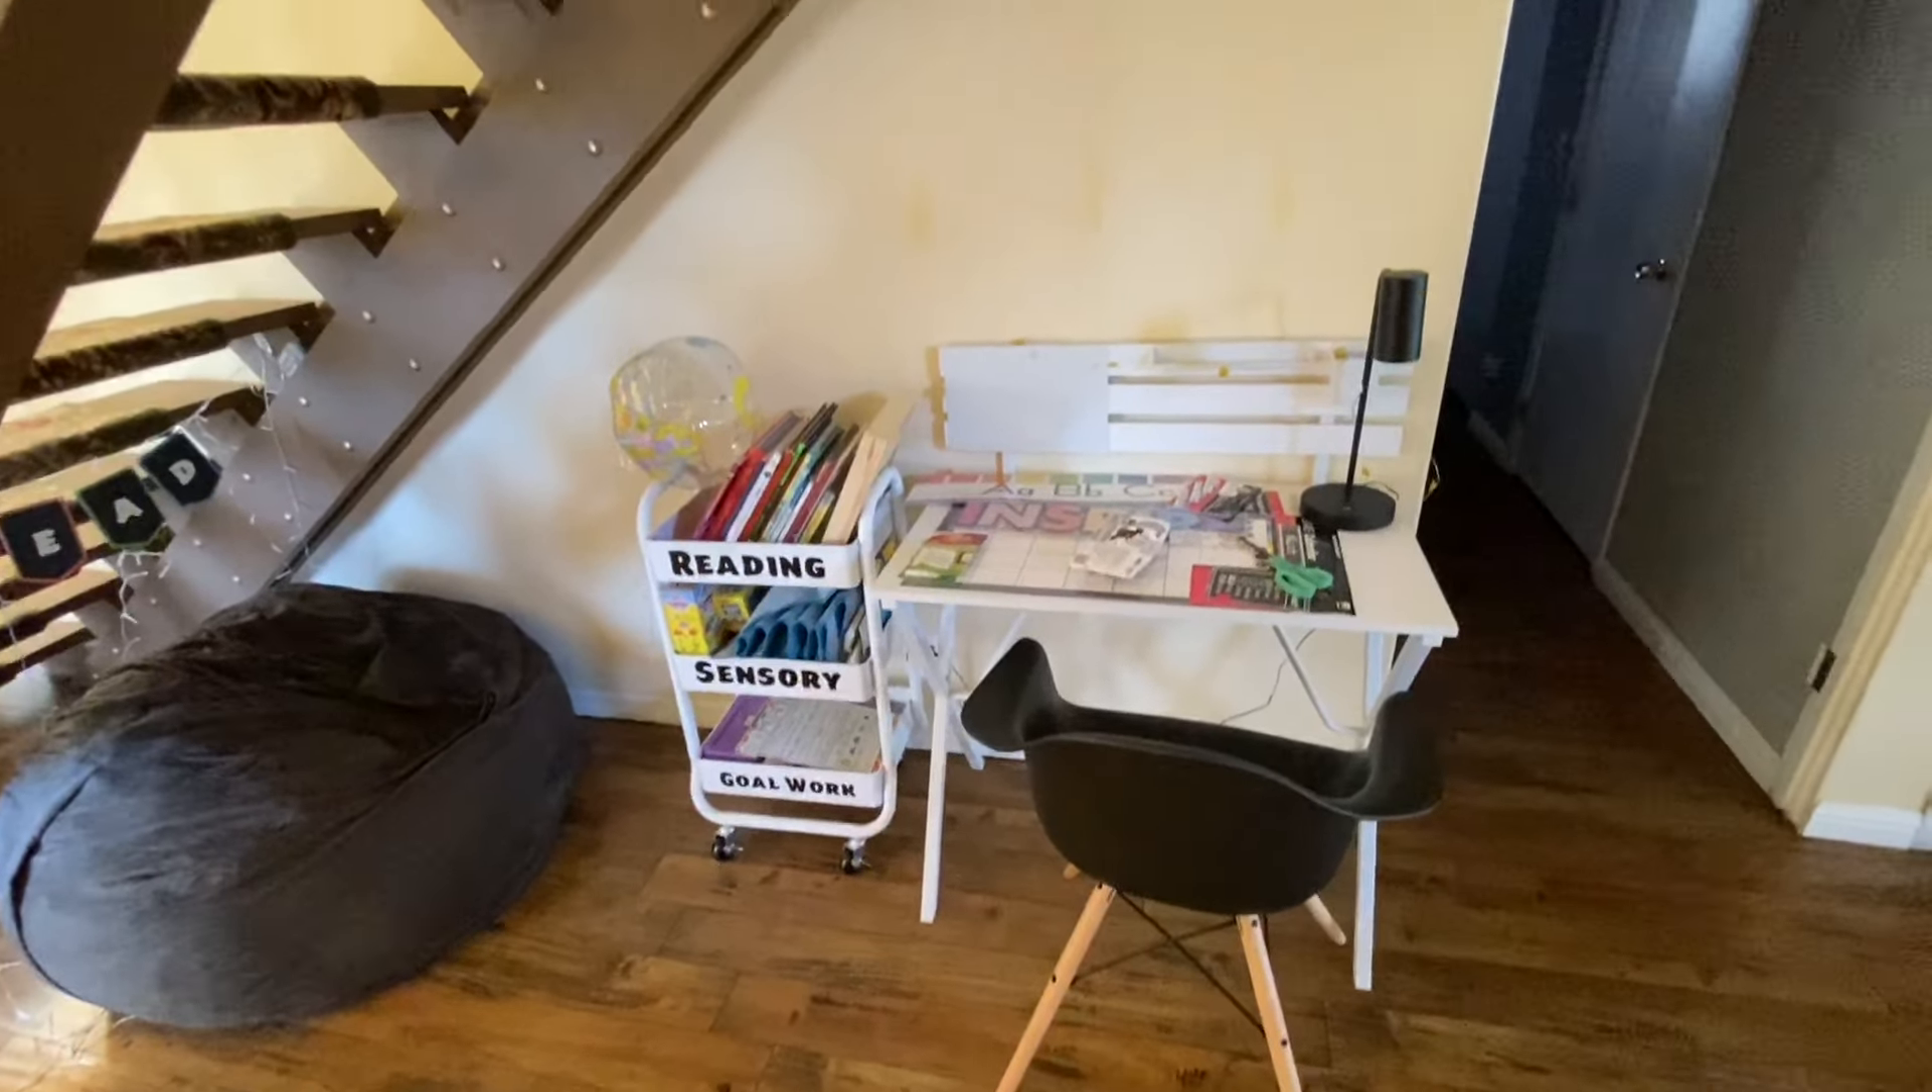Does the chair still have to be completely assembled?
No.